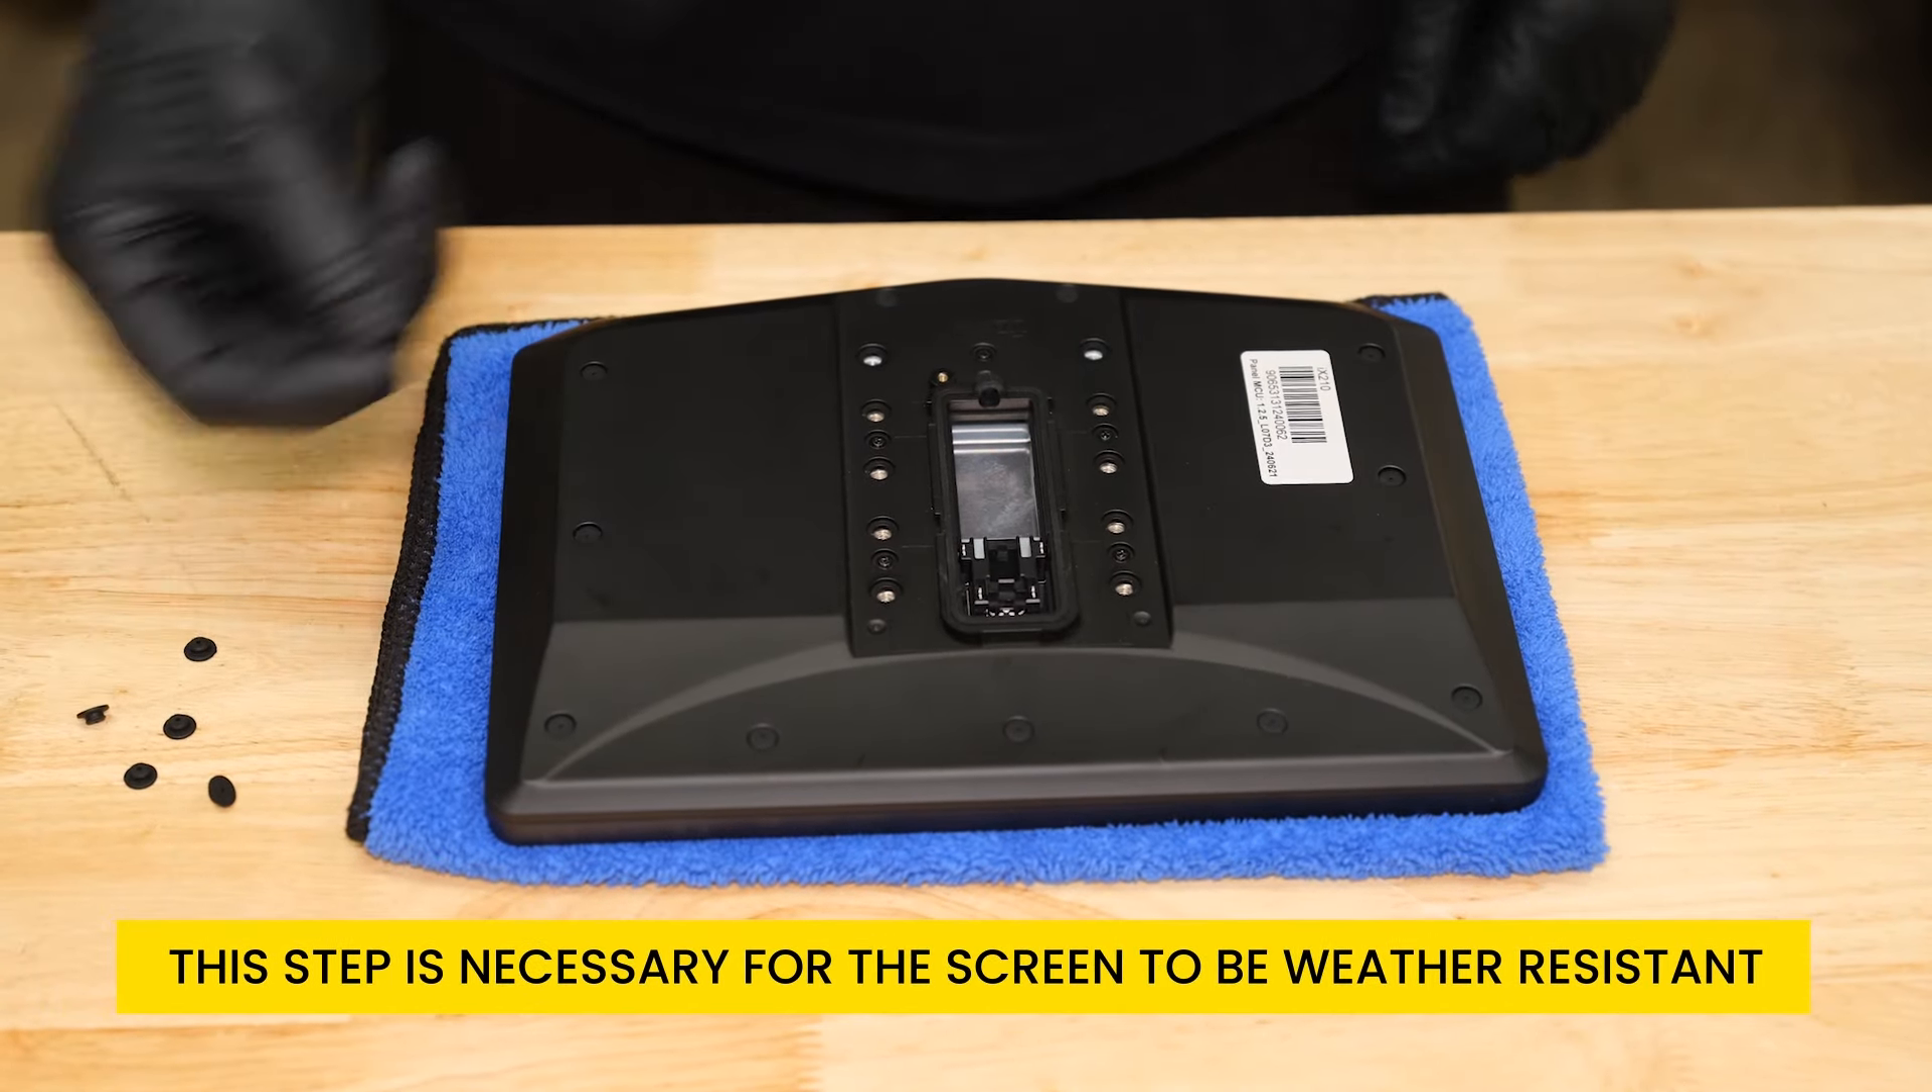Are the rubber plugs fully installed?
No.